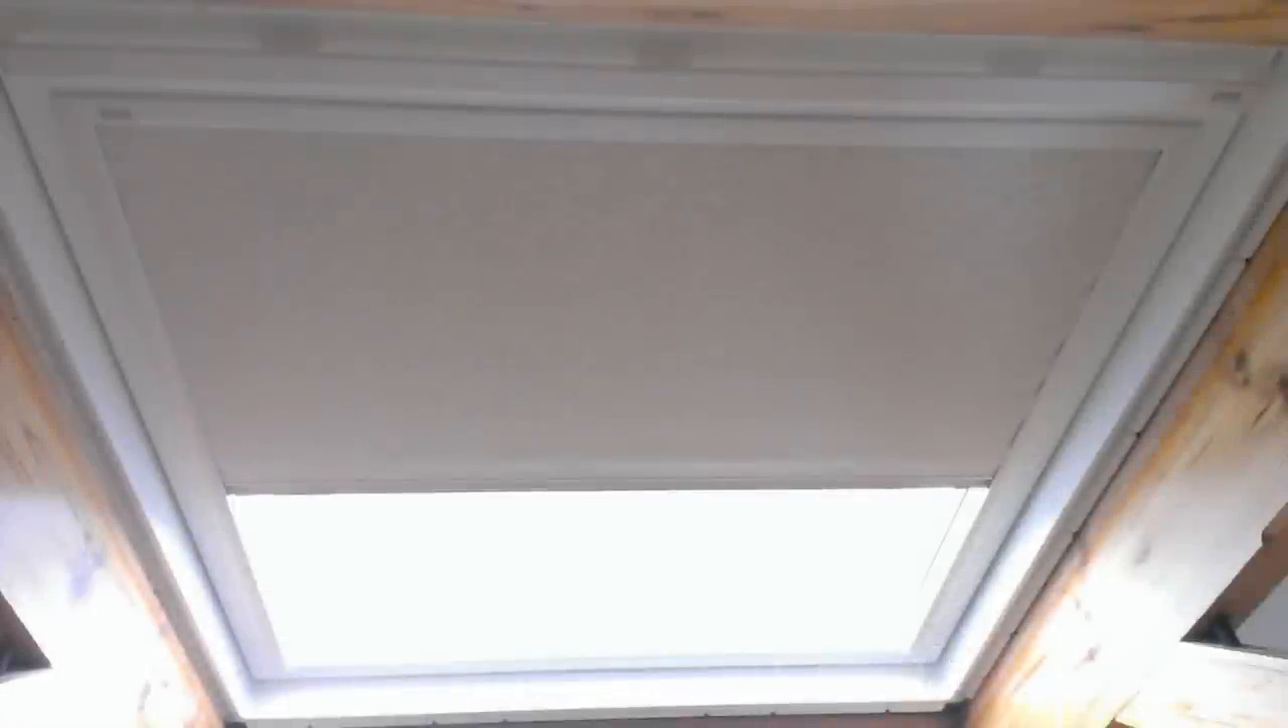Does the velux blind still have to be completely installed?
No.